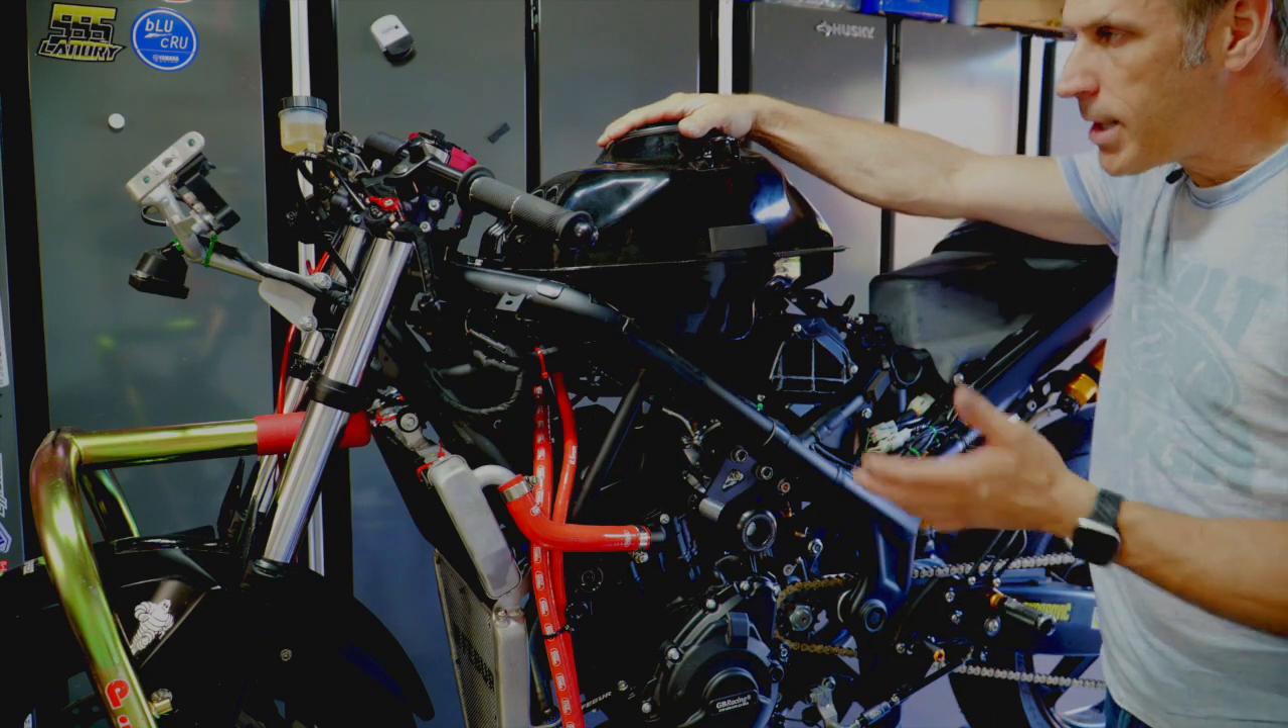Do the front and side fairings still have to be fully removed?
No.